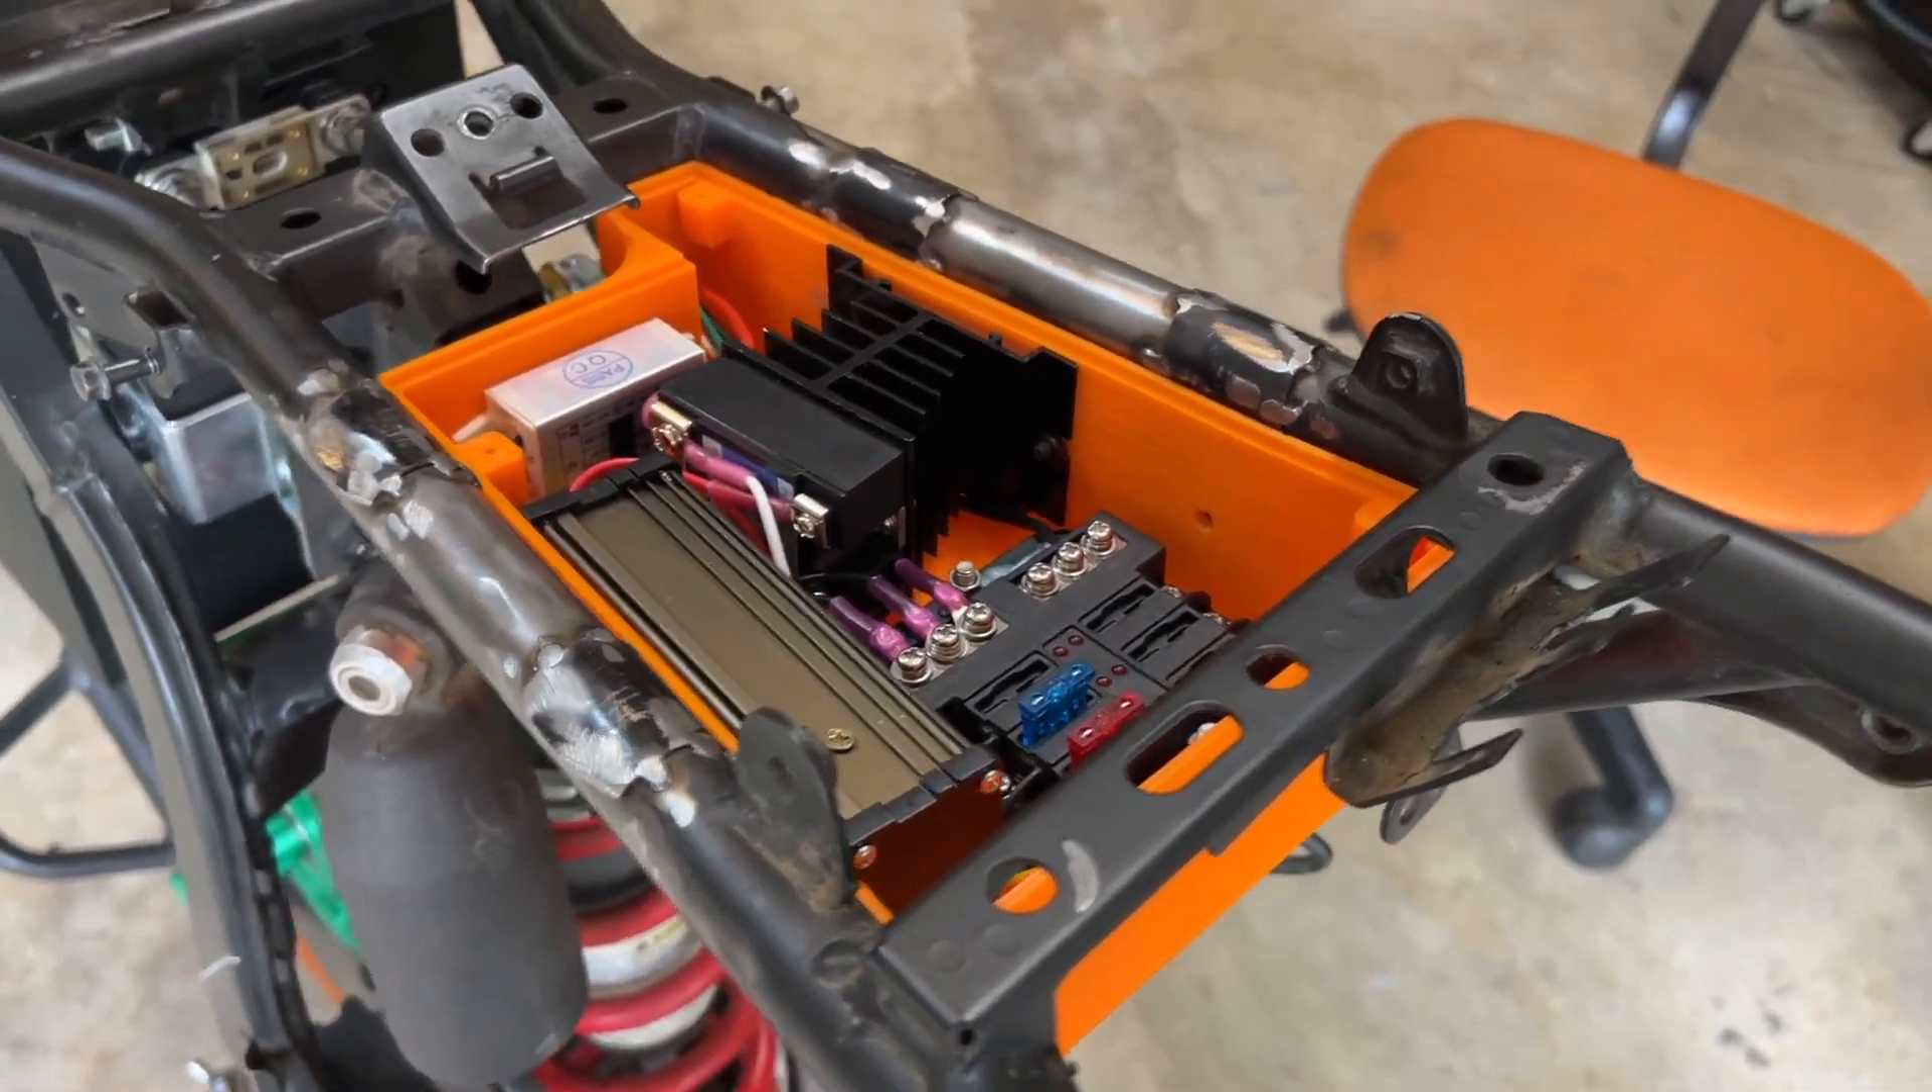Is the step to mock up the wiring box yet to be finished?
No.